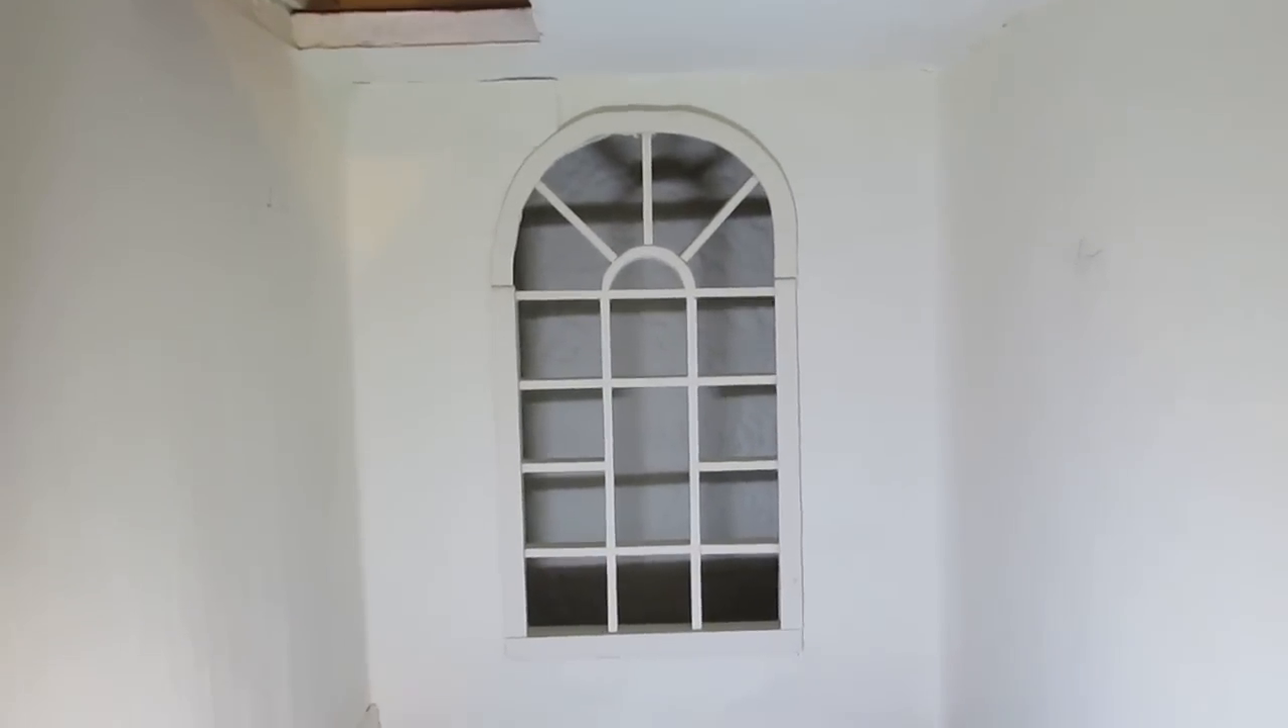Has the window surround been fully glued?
Yes.